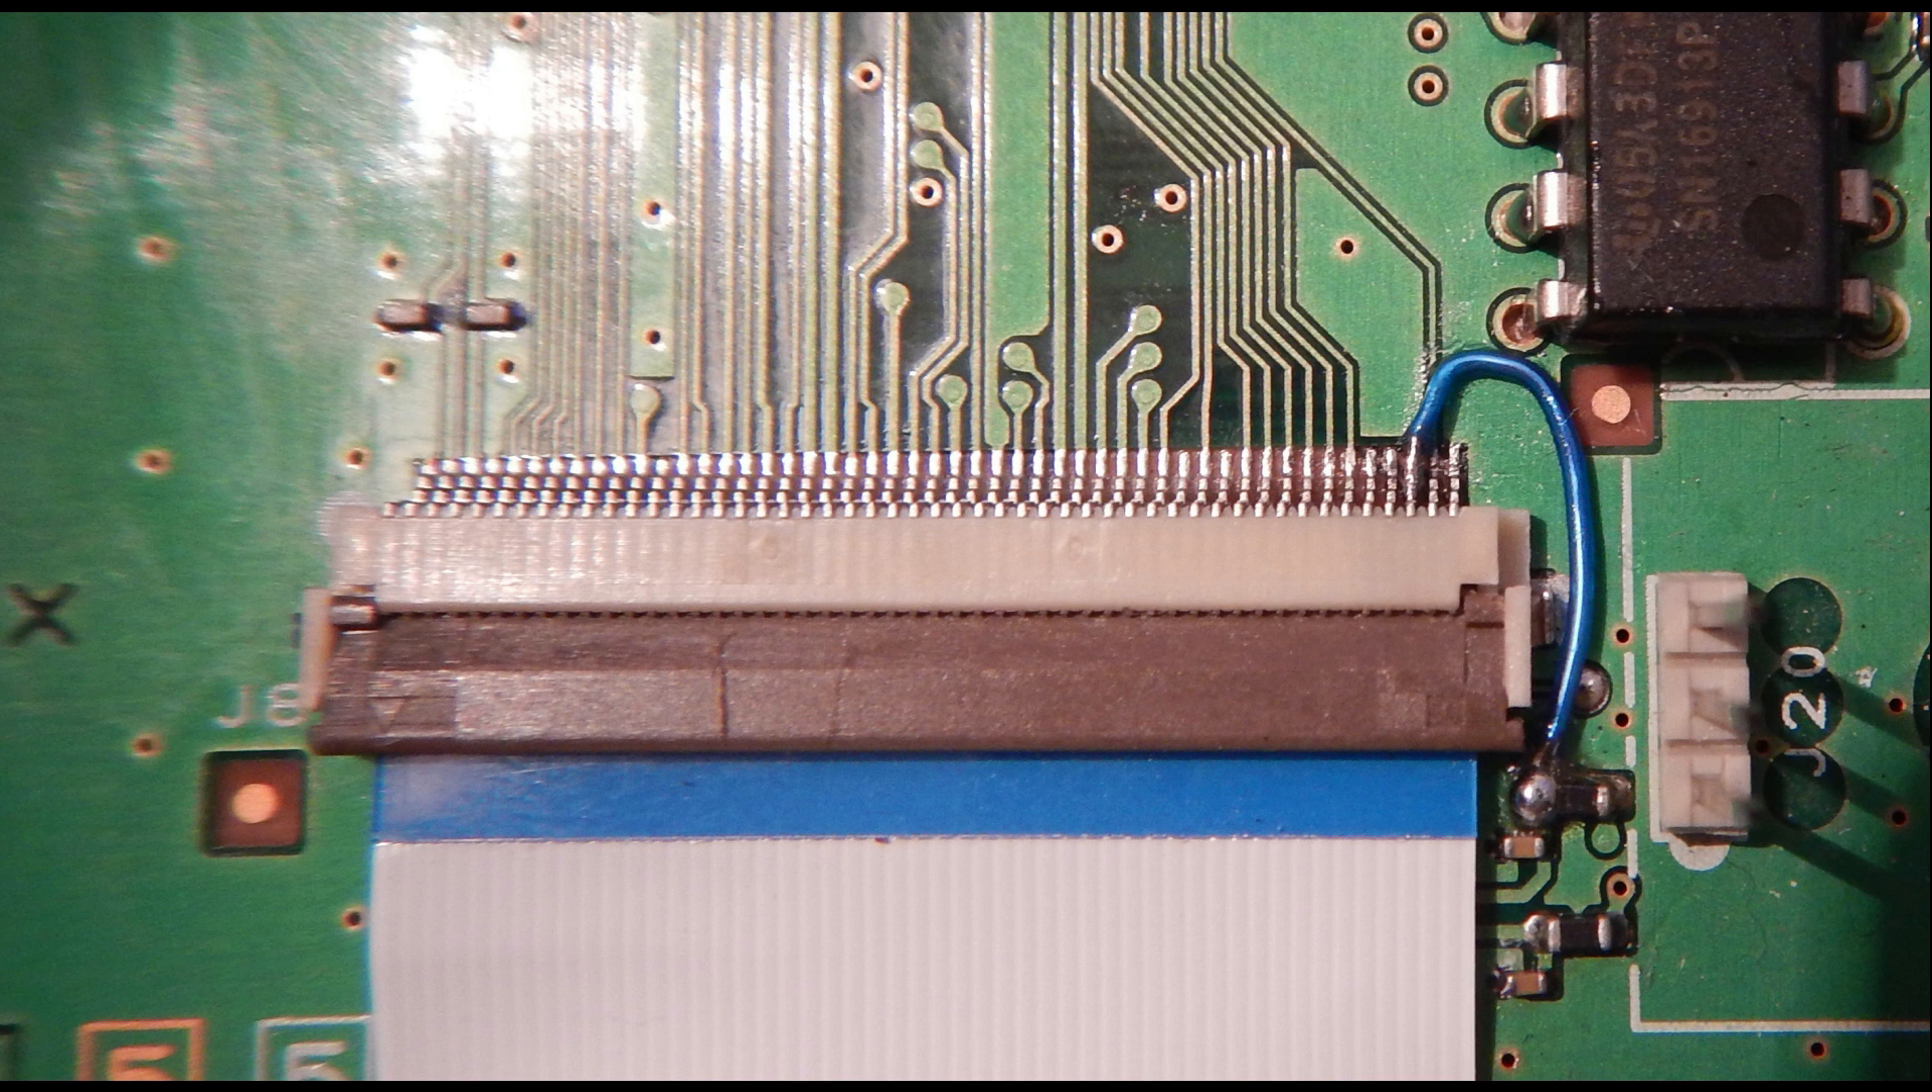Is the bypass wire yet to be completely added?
No.